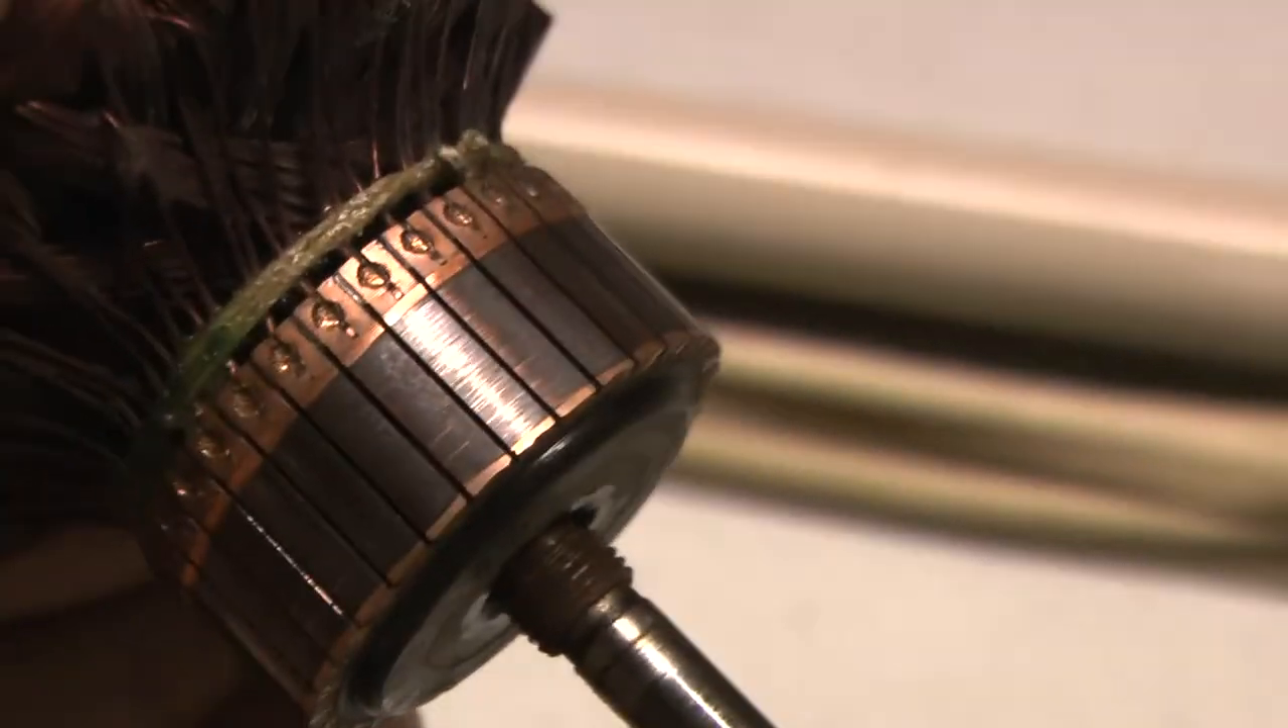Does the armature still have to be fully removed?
No.